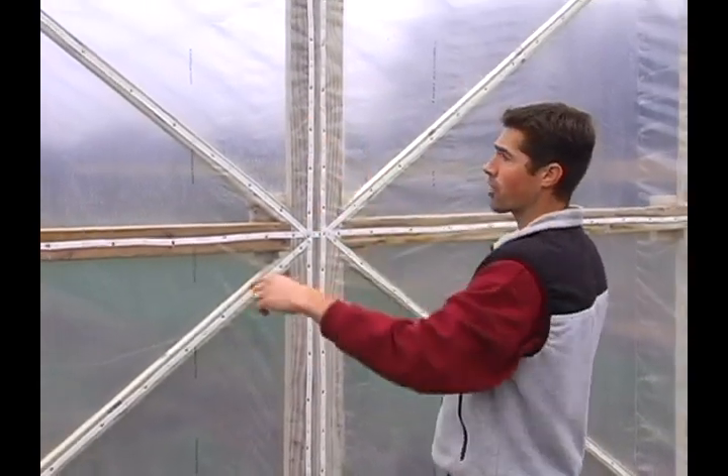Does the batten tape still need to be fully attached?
No.